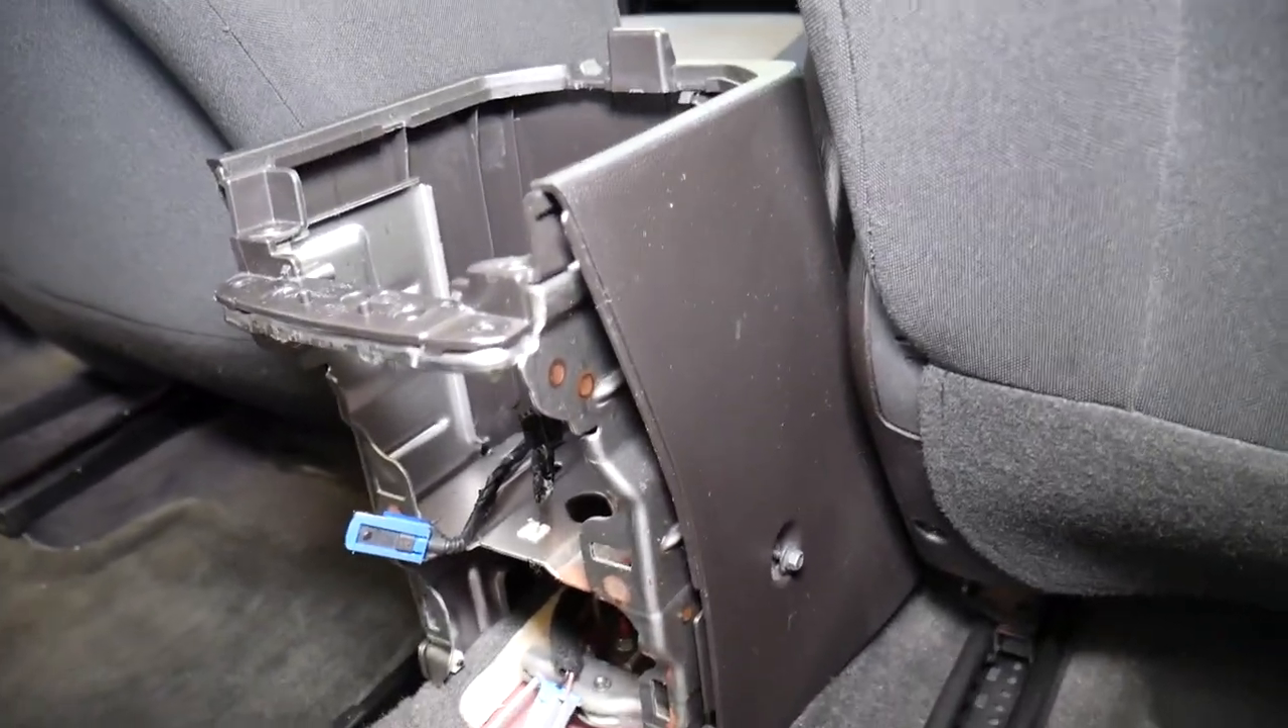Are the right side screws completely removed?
No.